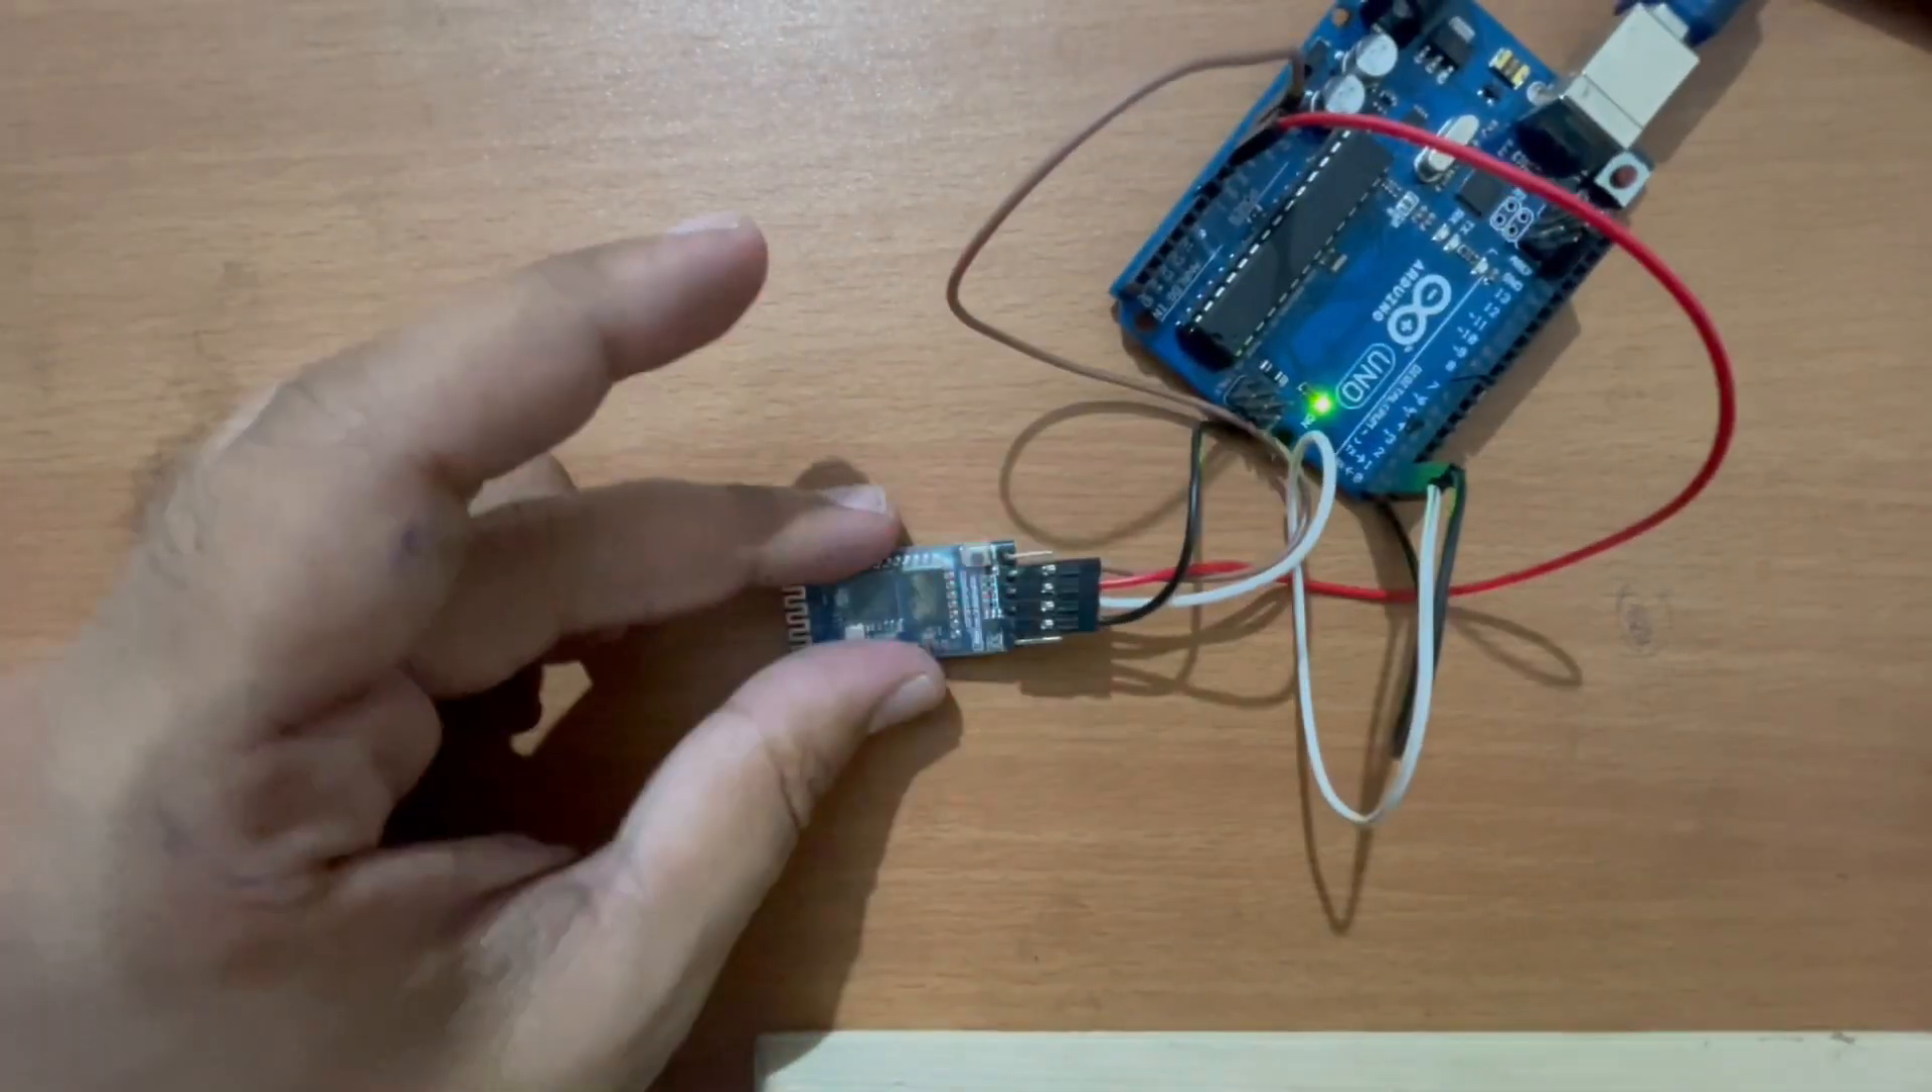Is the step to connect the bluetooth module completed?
Yes.